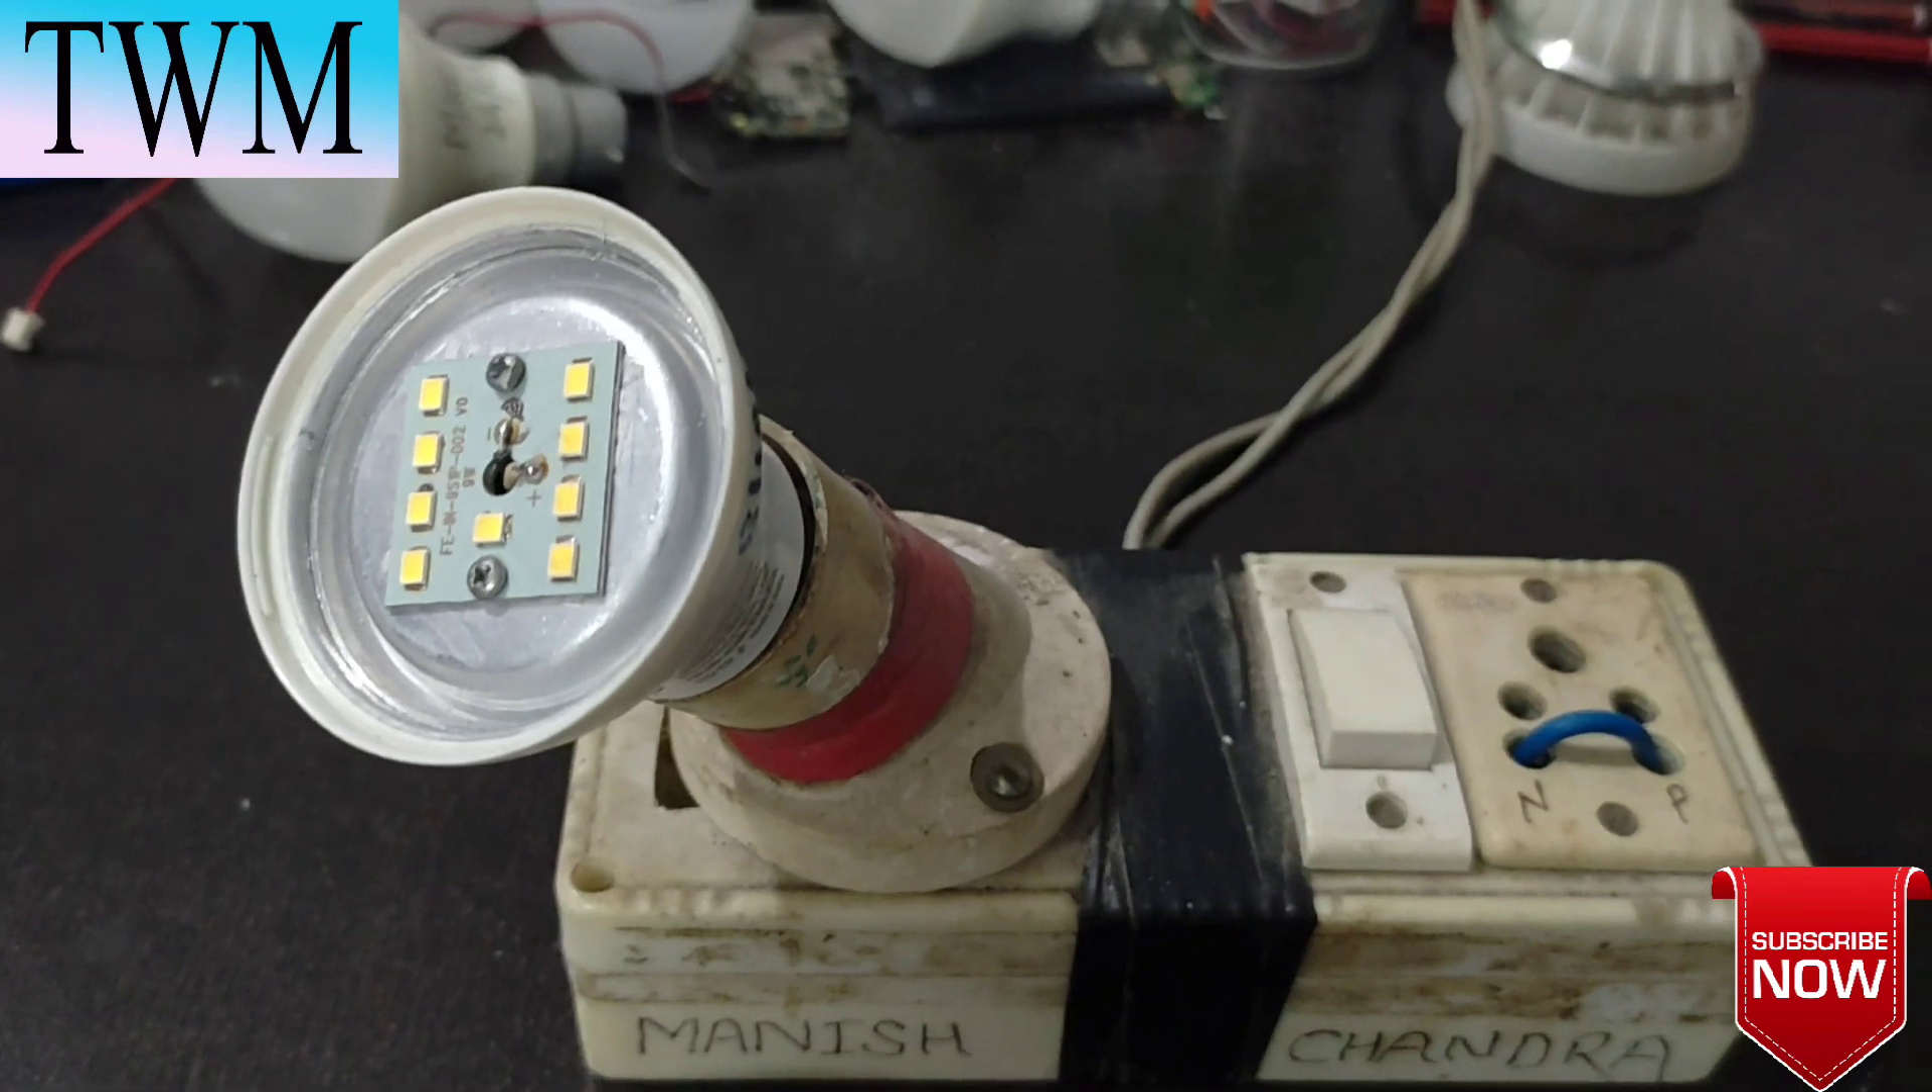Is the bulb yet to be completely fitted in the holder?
No.